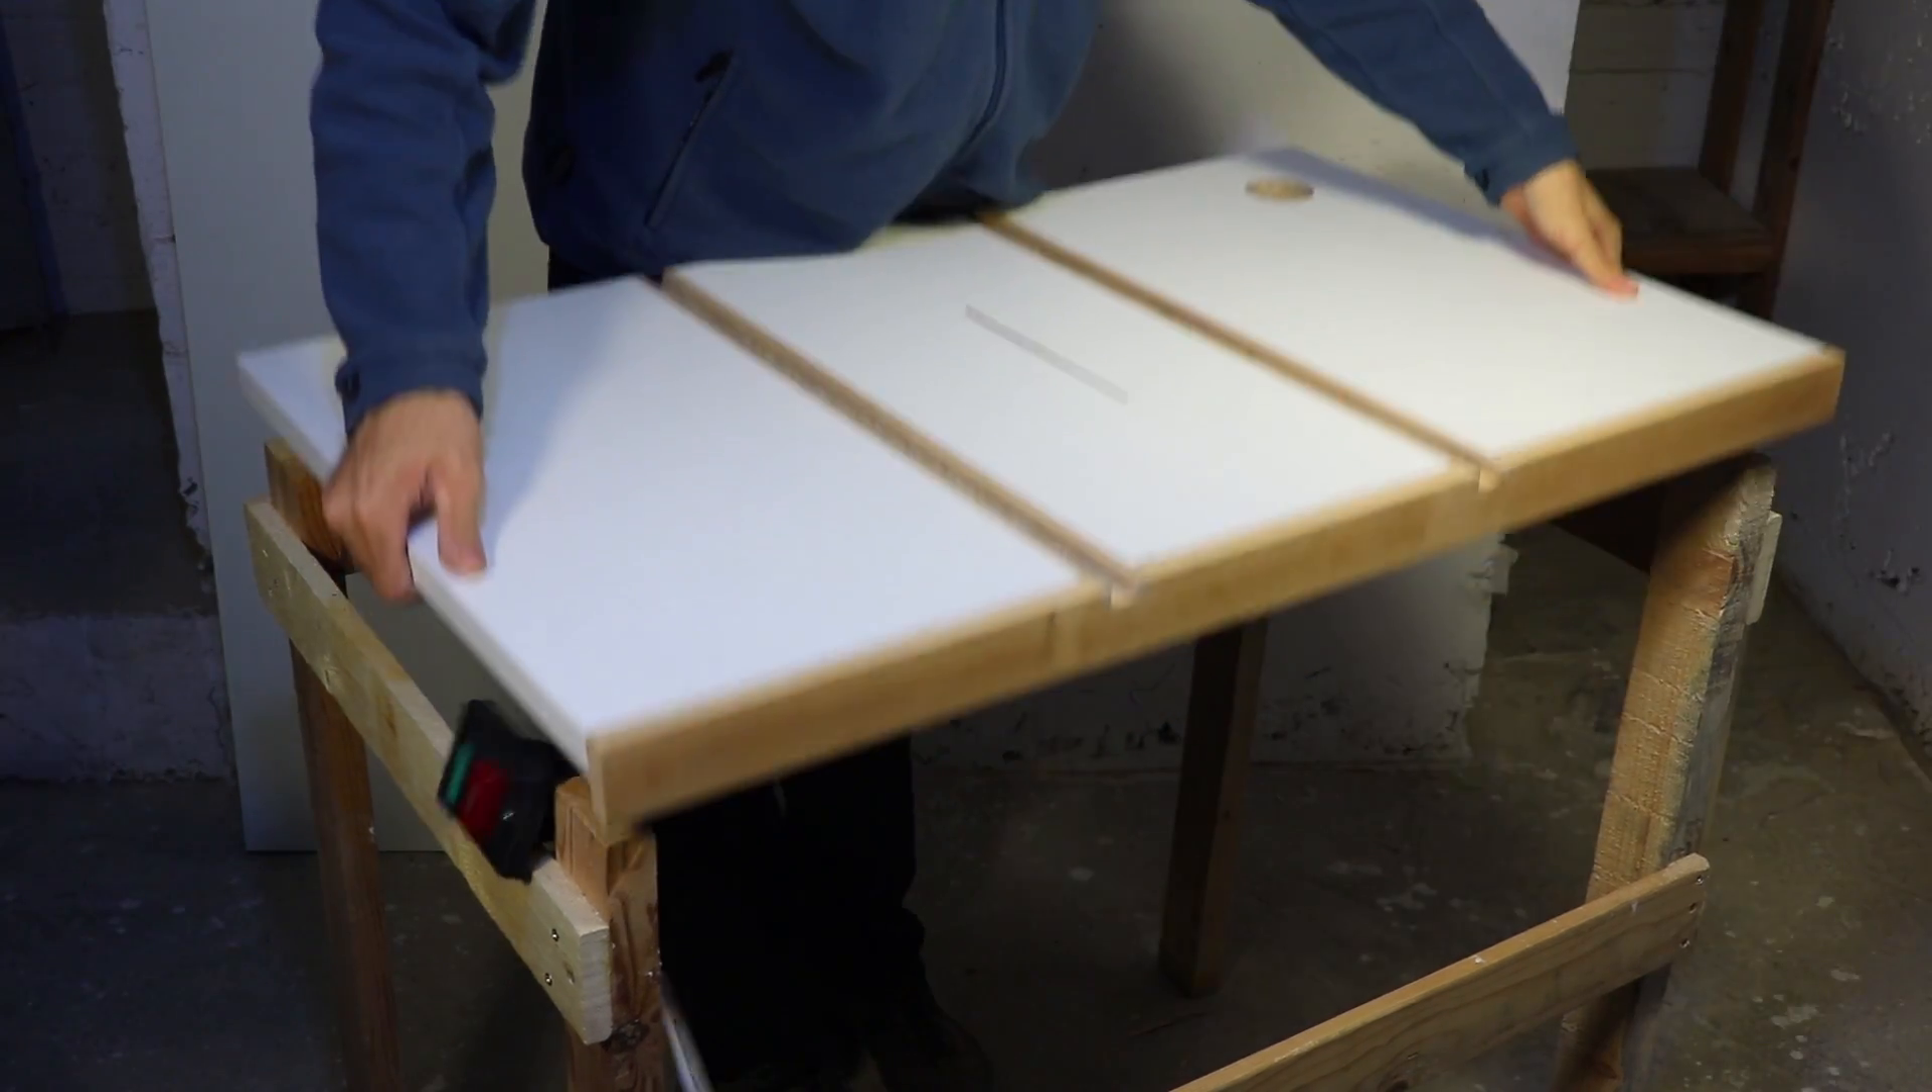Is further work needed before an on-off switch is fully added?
No.